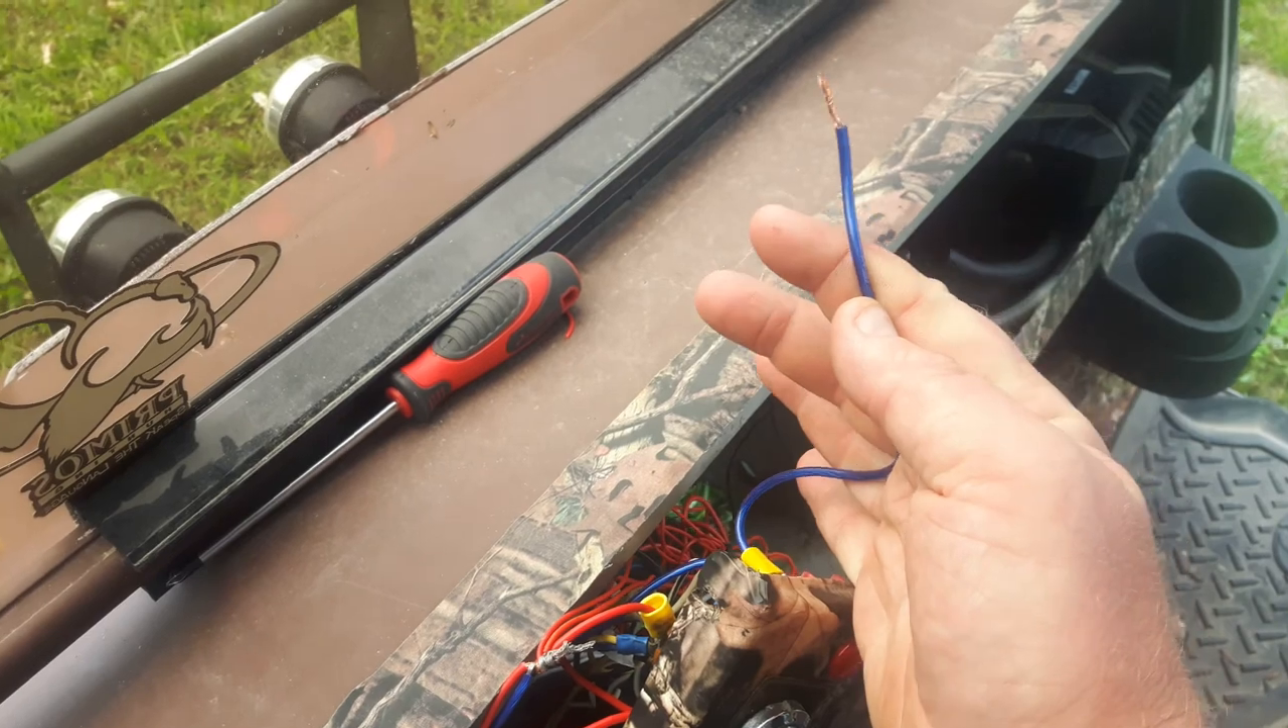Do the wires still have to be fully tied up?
Yes.